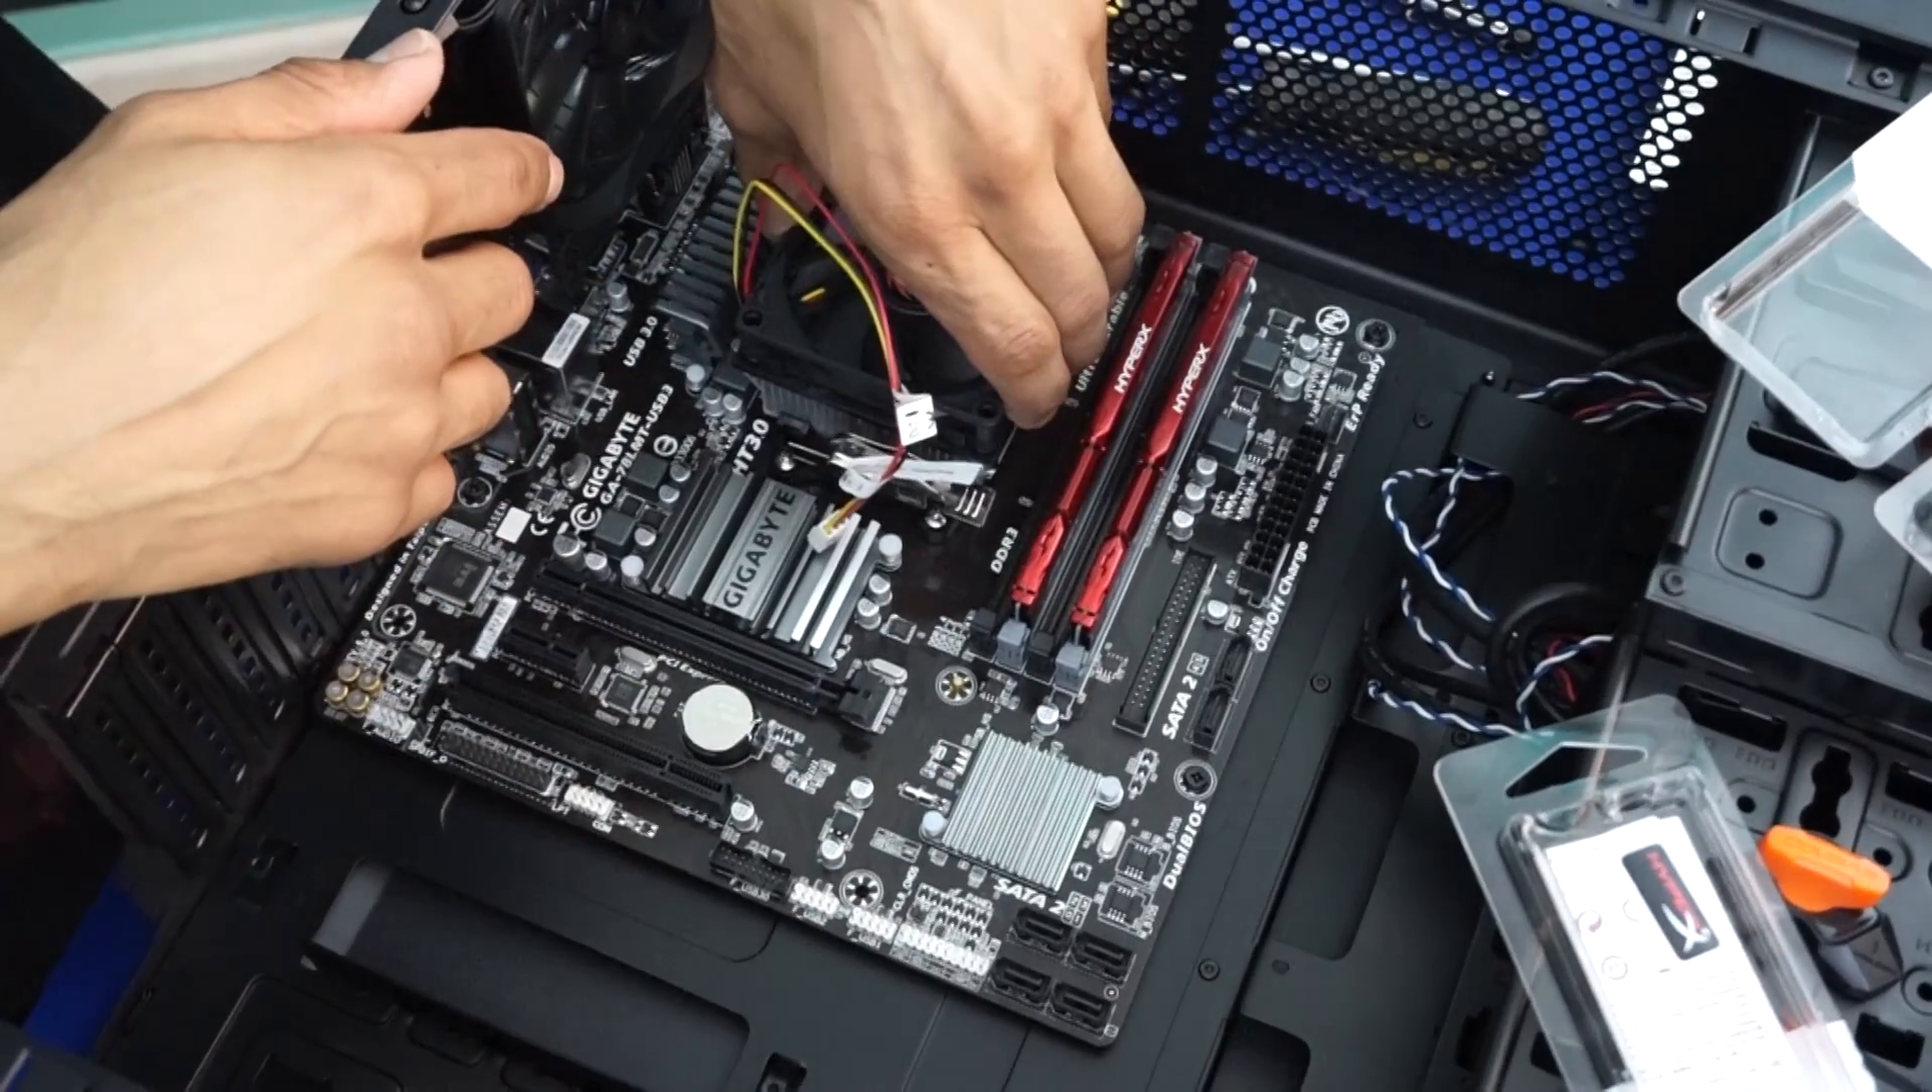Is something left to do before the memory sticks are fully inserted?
No.